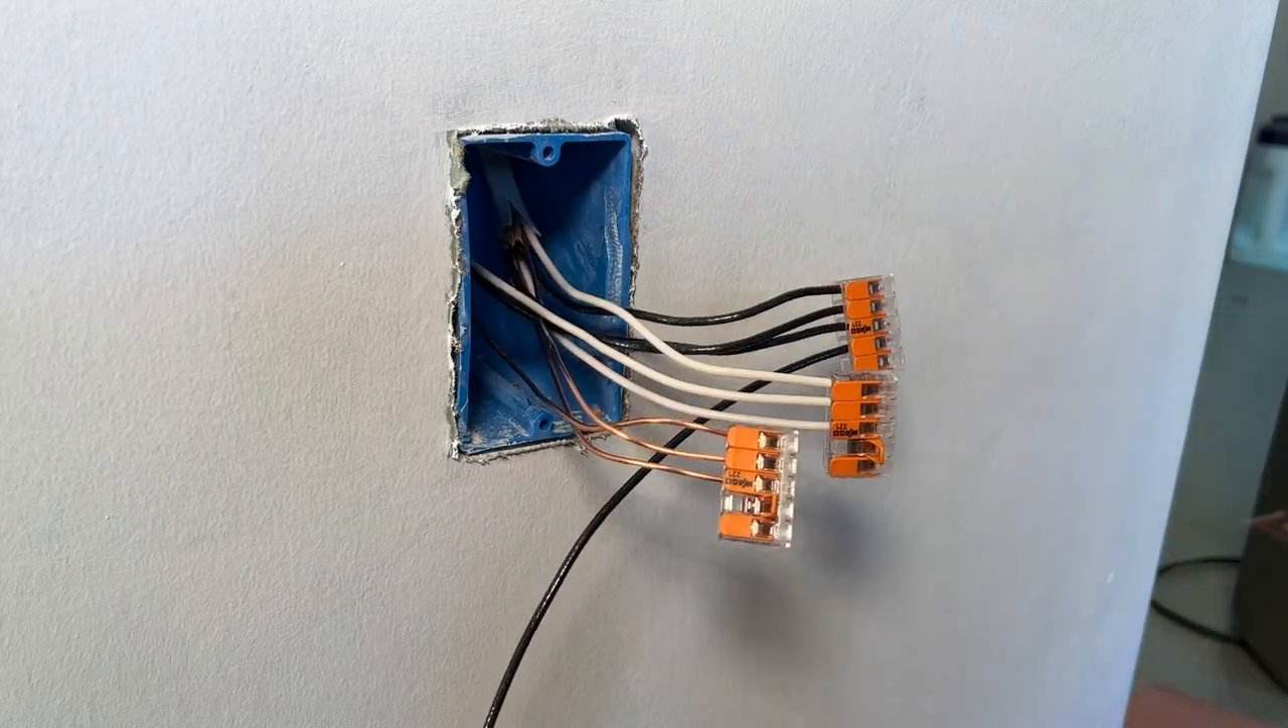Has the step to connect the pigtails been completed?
No.